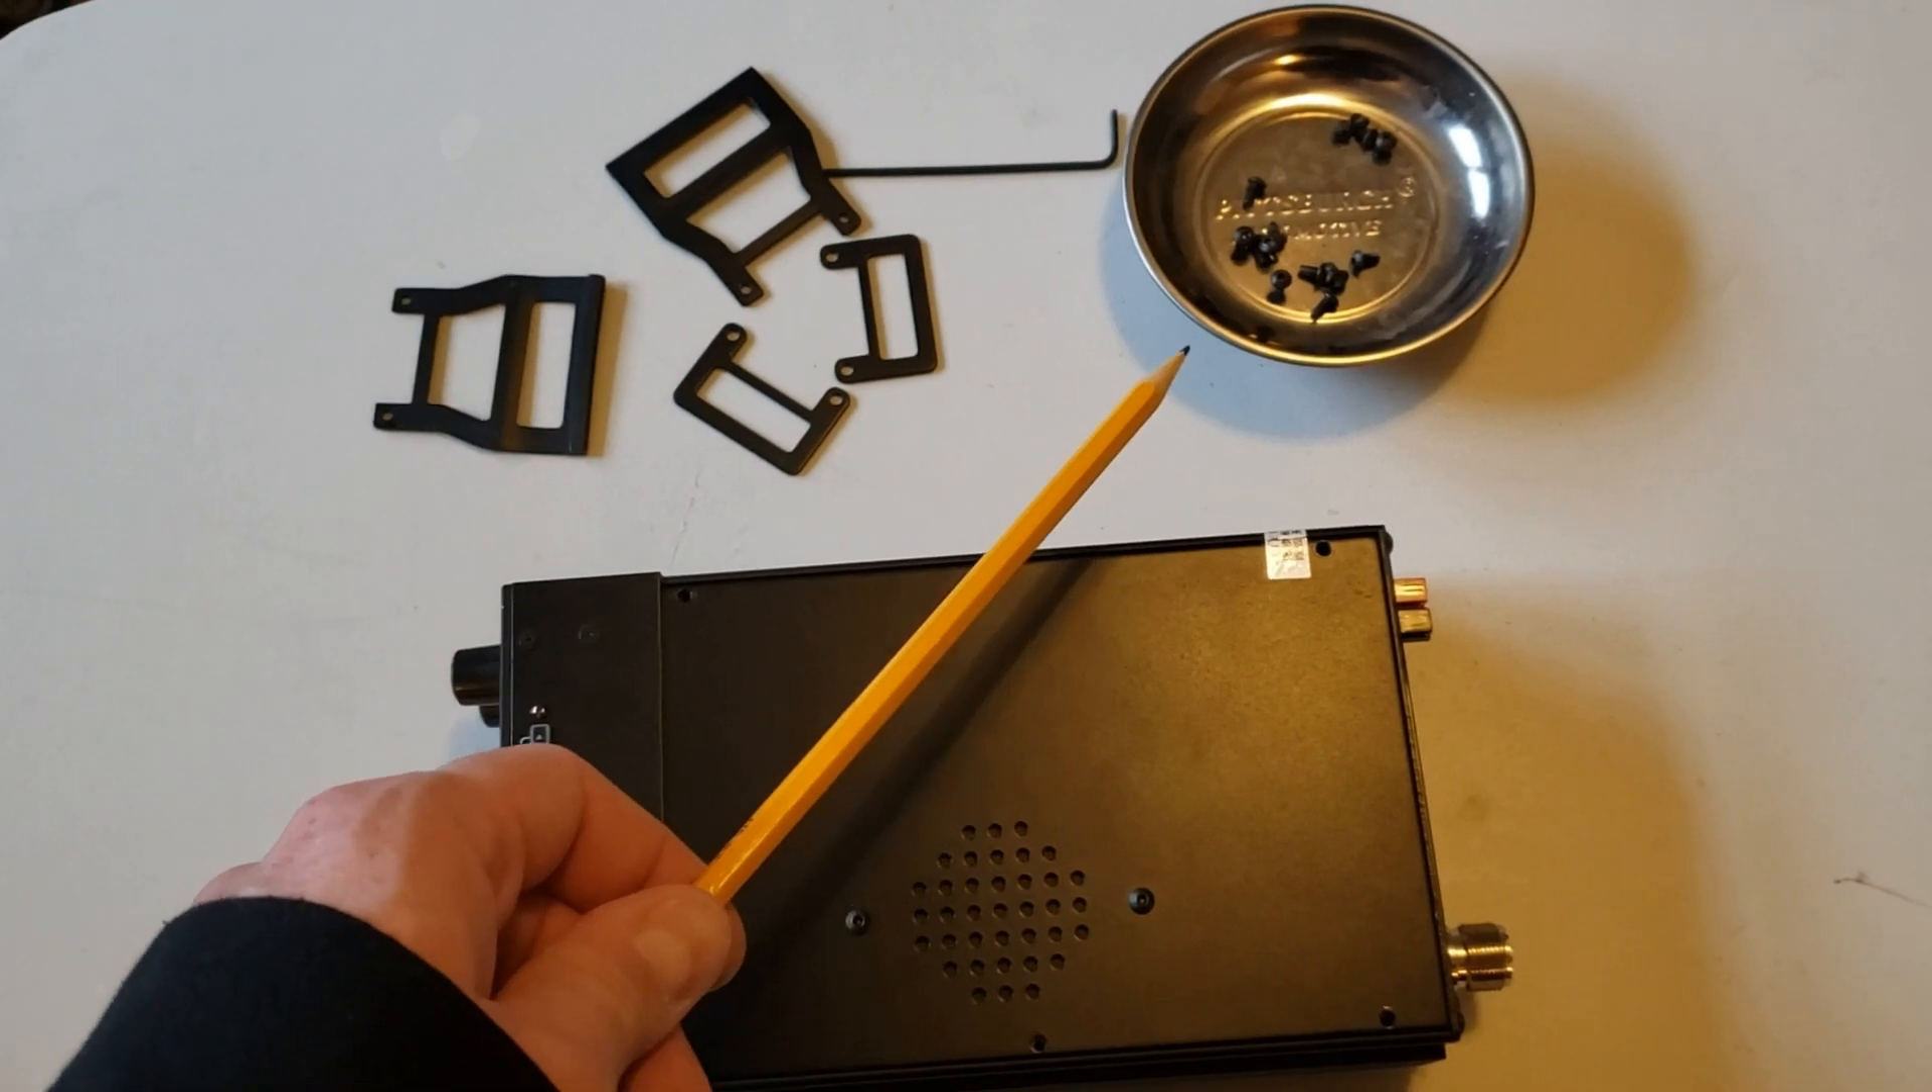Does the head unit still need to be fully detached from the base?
Yes.